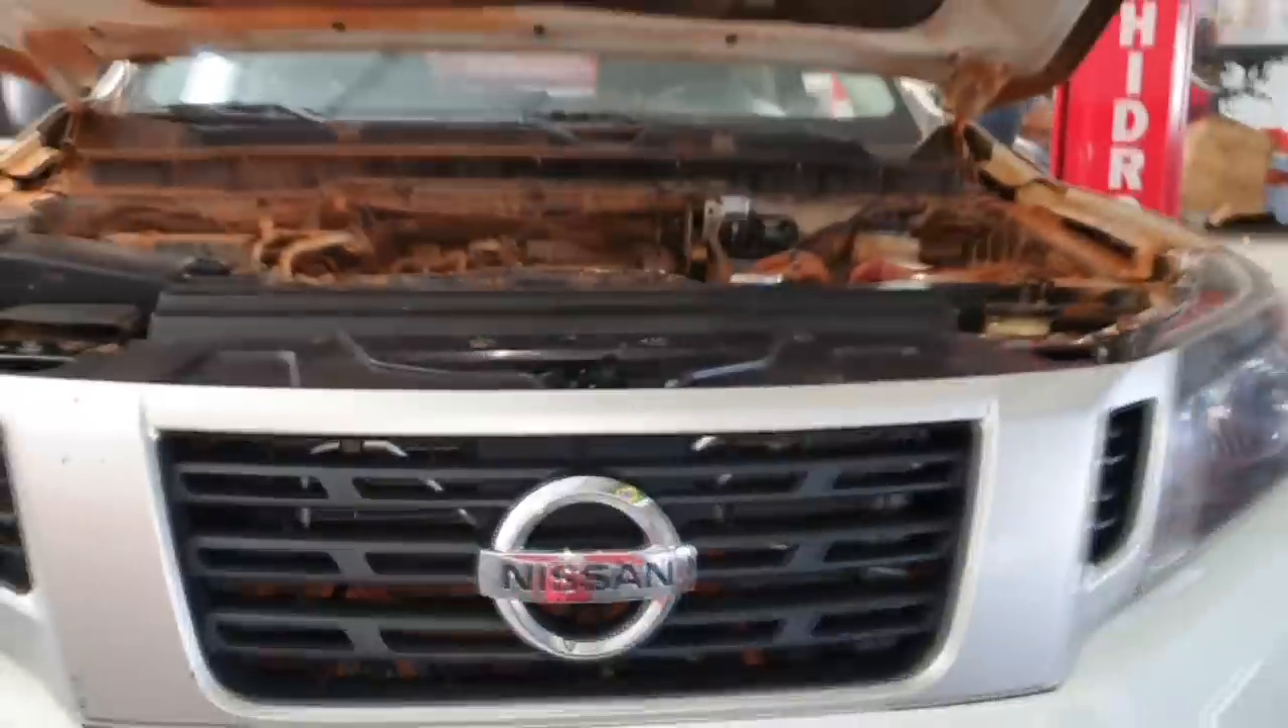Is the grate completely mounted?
Yes.